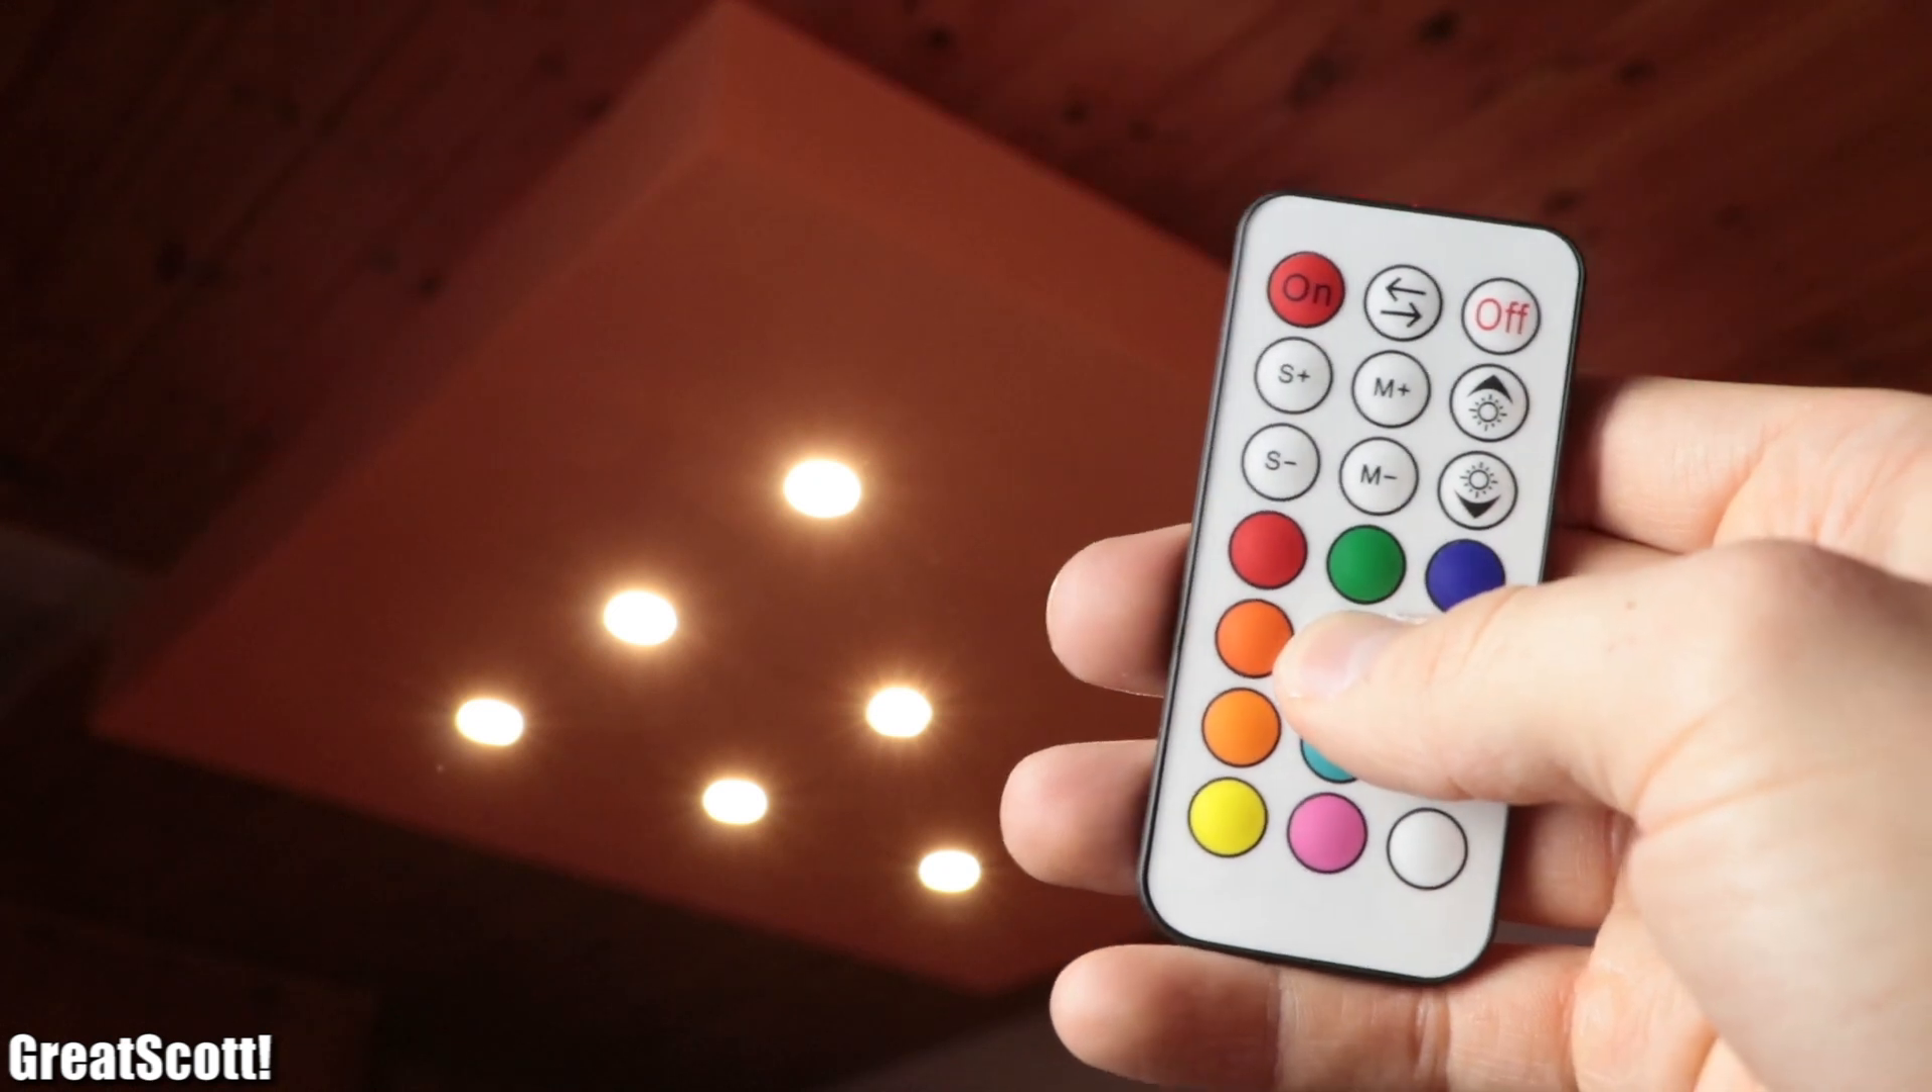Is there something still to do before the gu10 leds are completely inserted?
No.